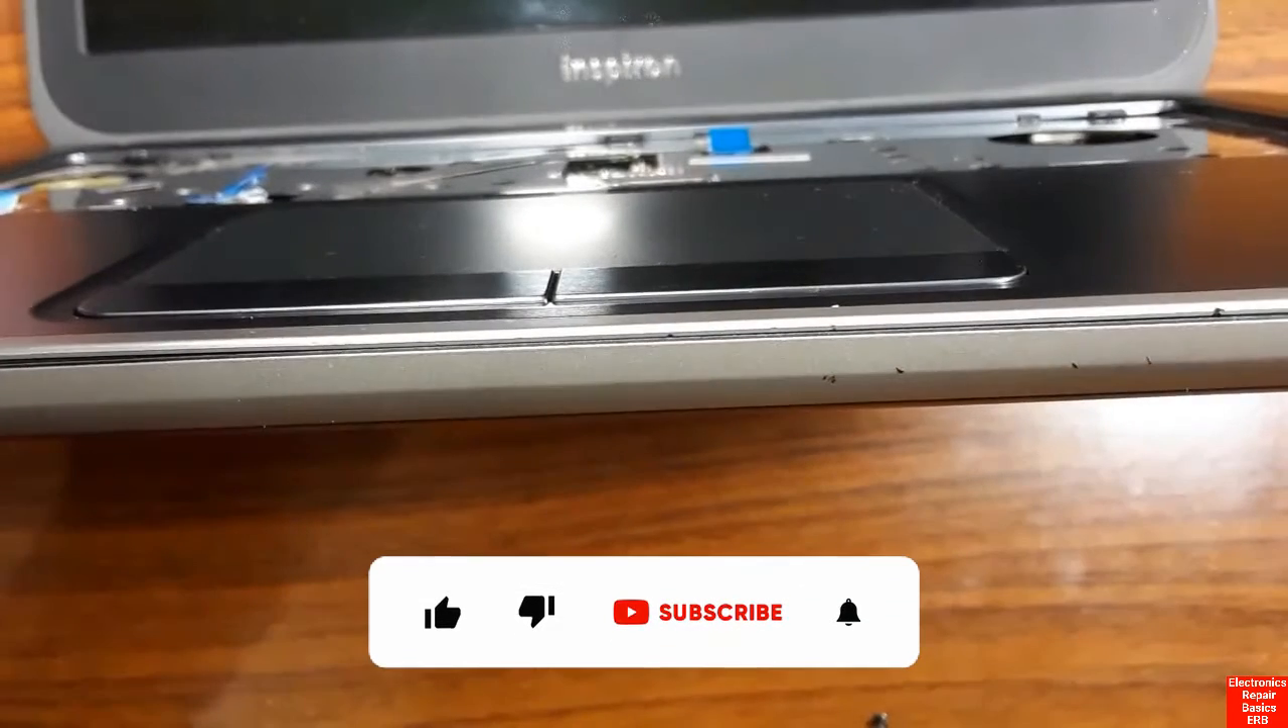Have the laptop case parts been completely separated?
No.